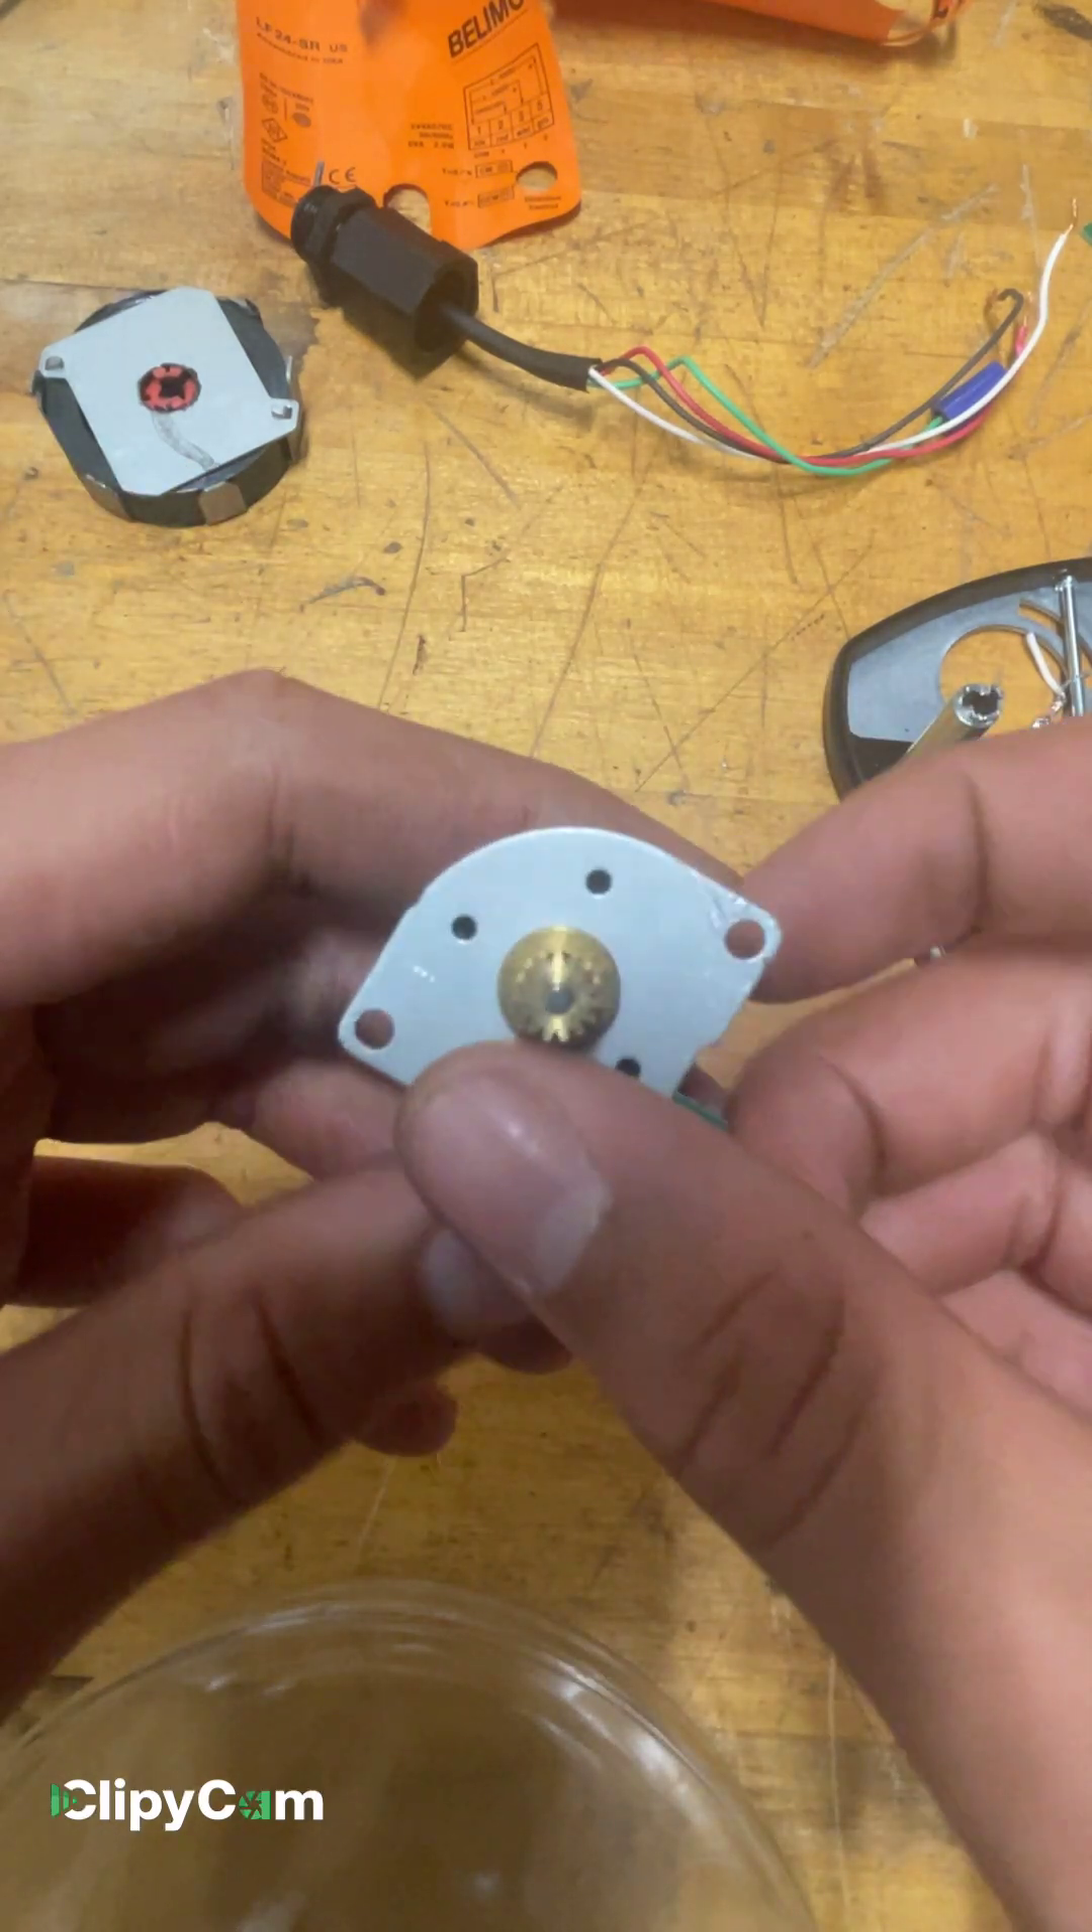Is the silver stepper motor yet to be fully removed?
No.